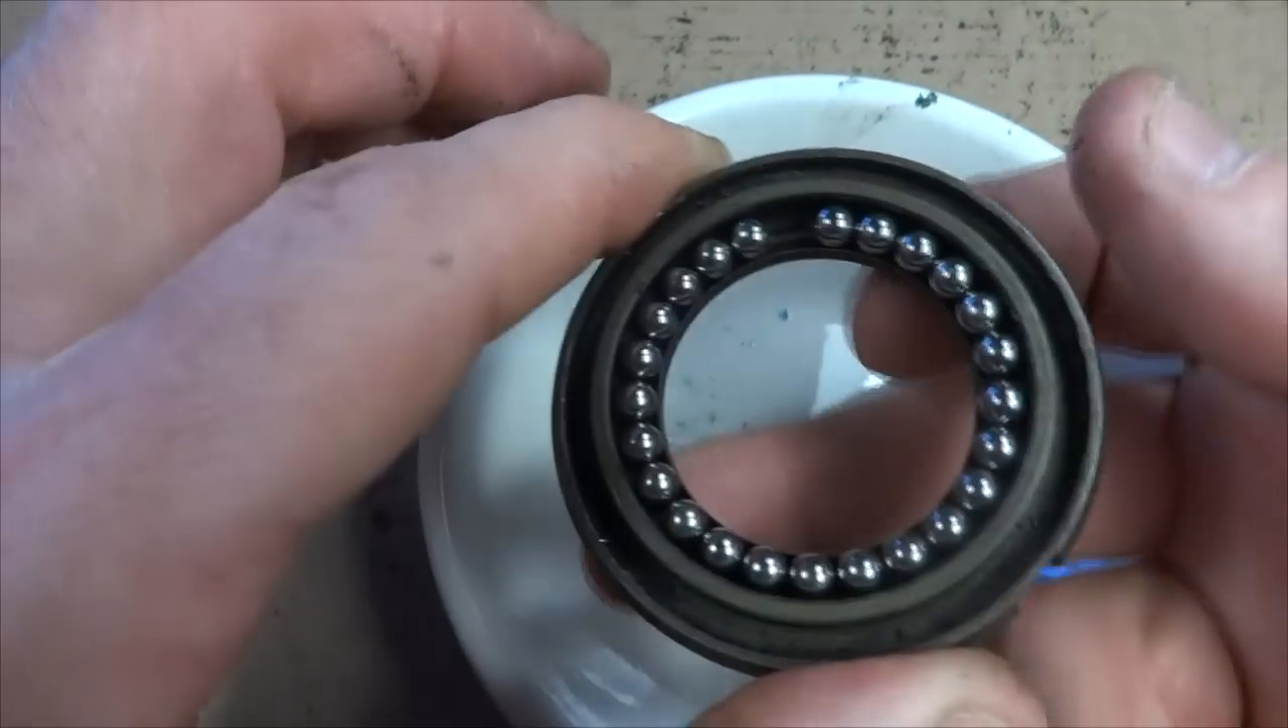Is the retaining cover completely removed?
Yes.